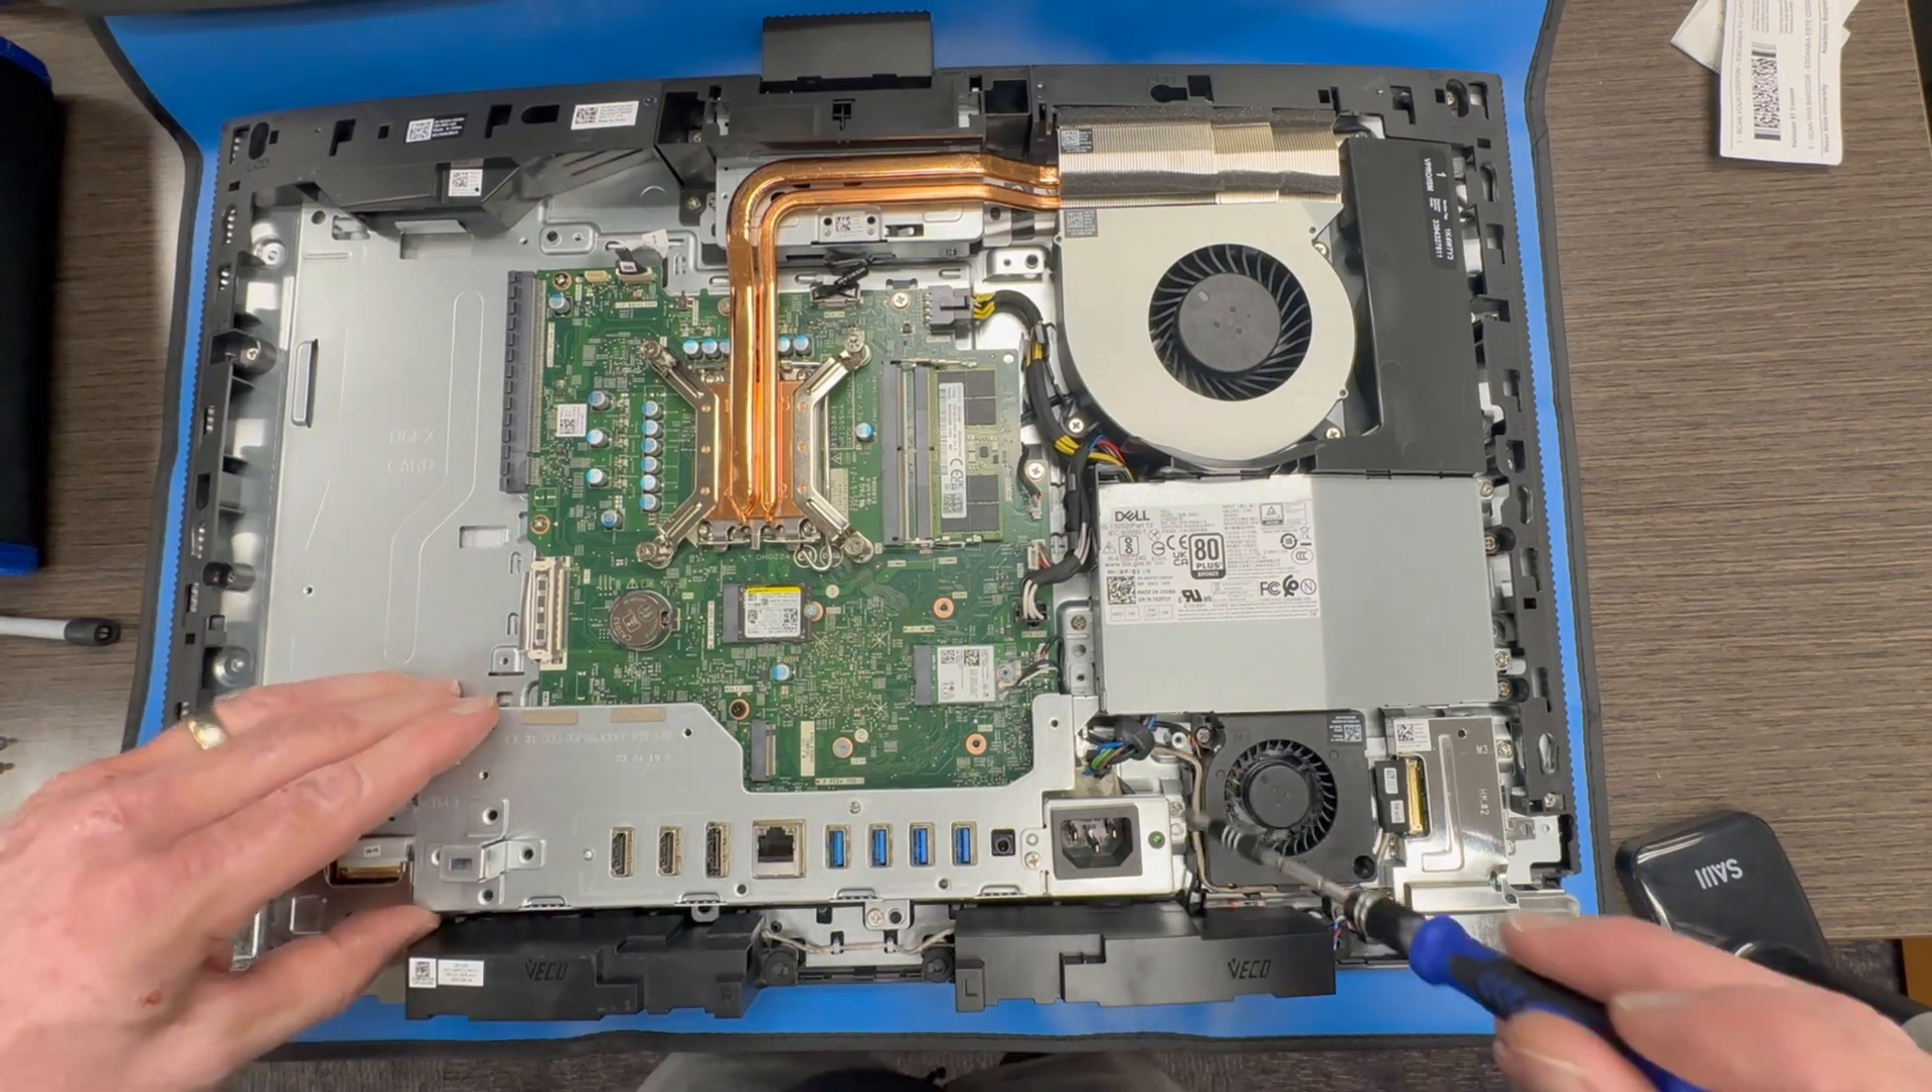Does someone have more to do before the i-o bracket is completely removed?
Yes.